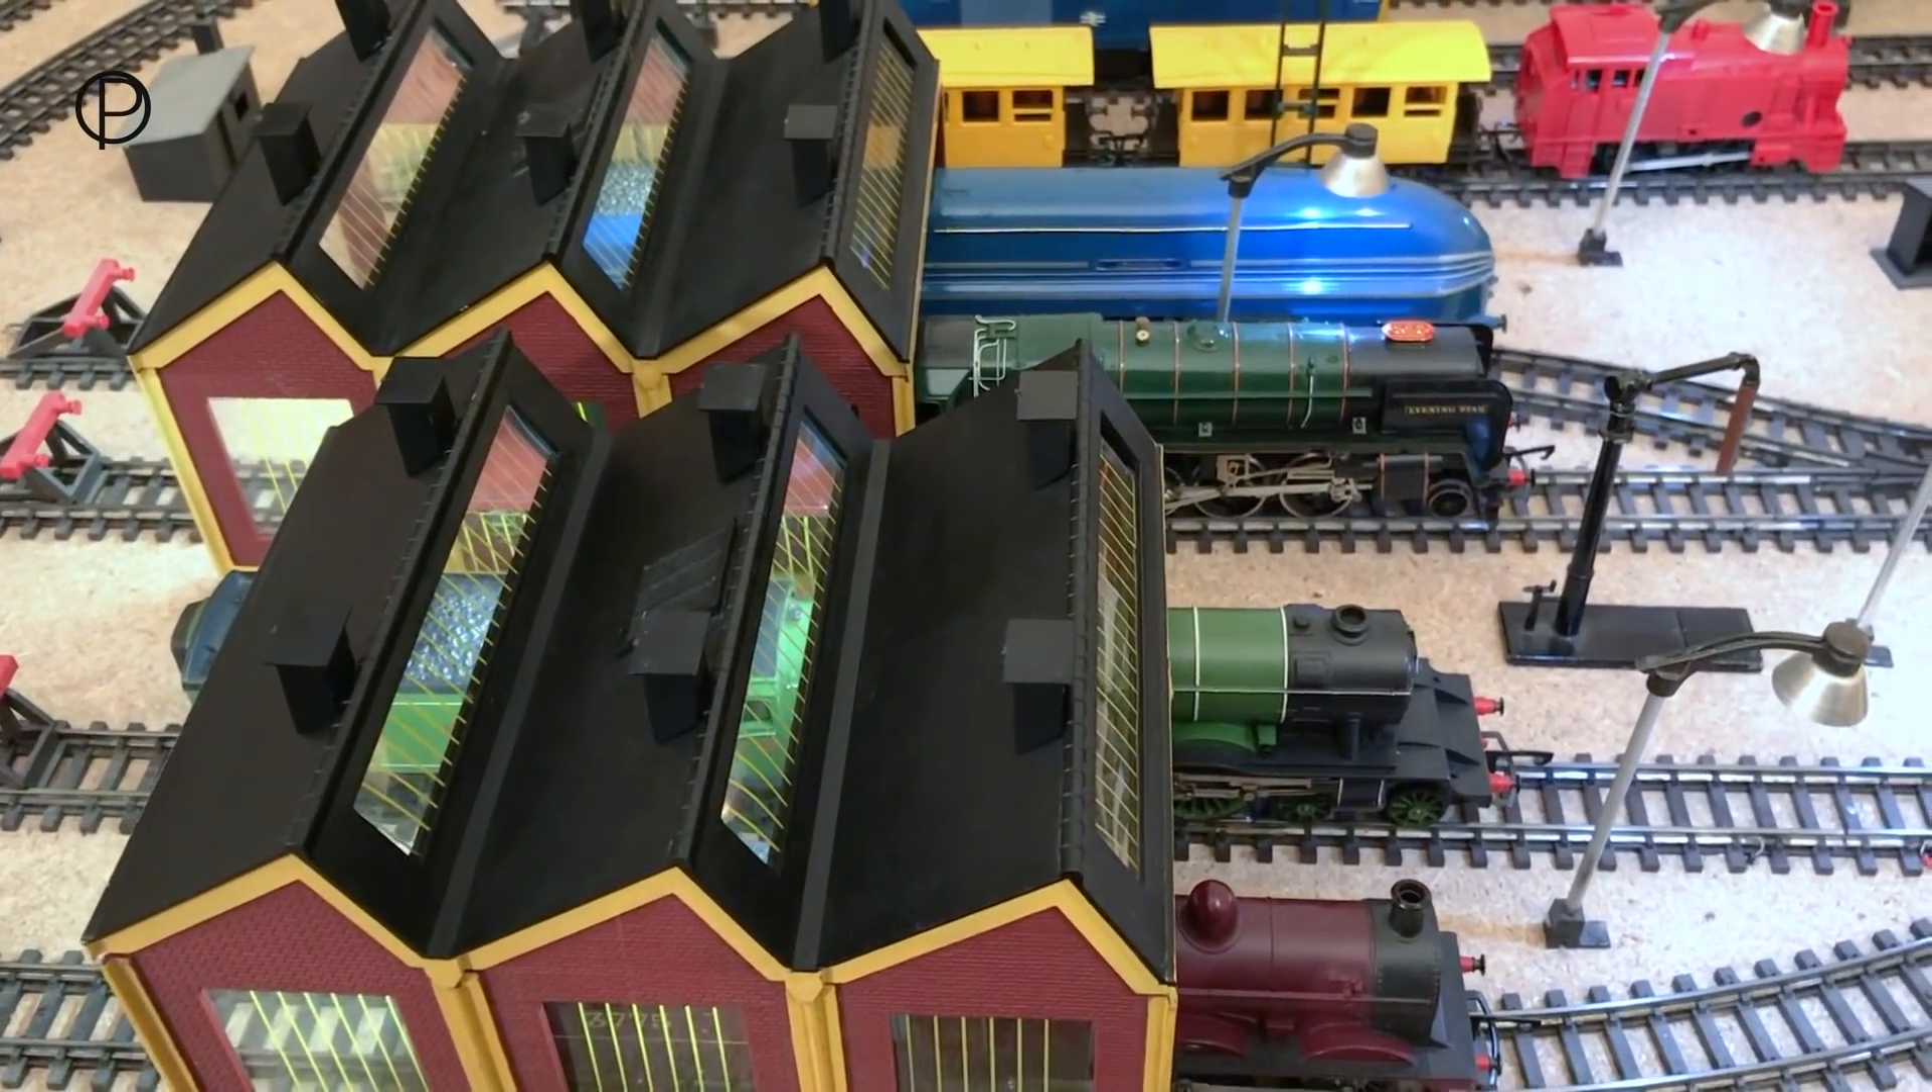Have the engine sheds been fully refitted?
Yes.